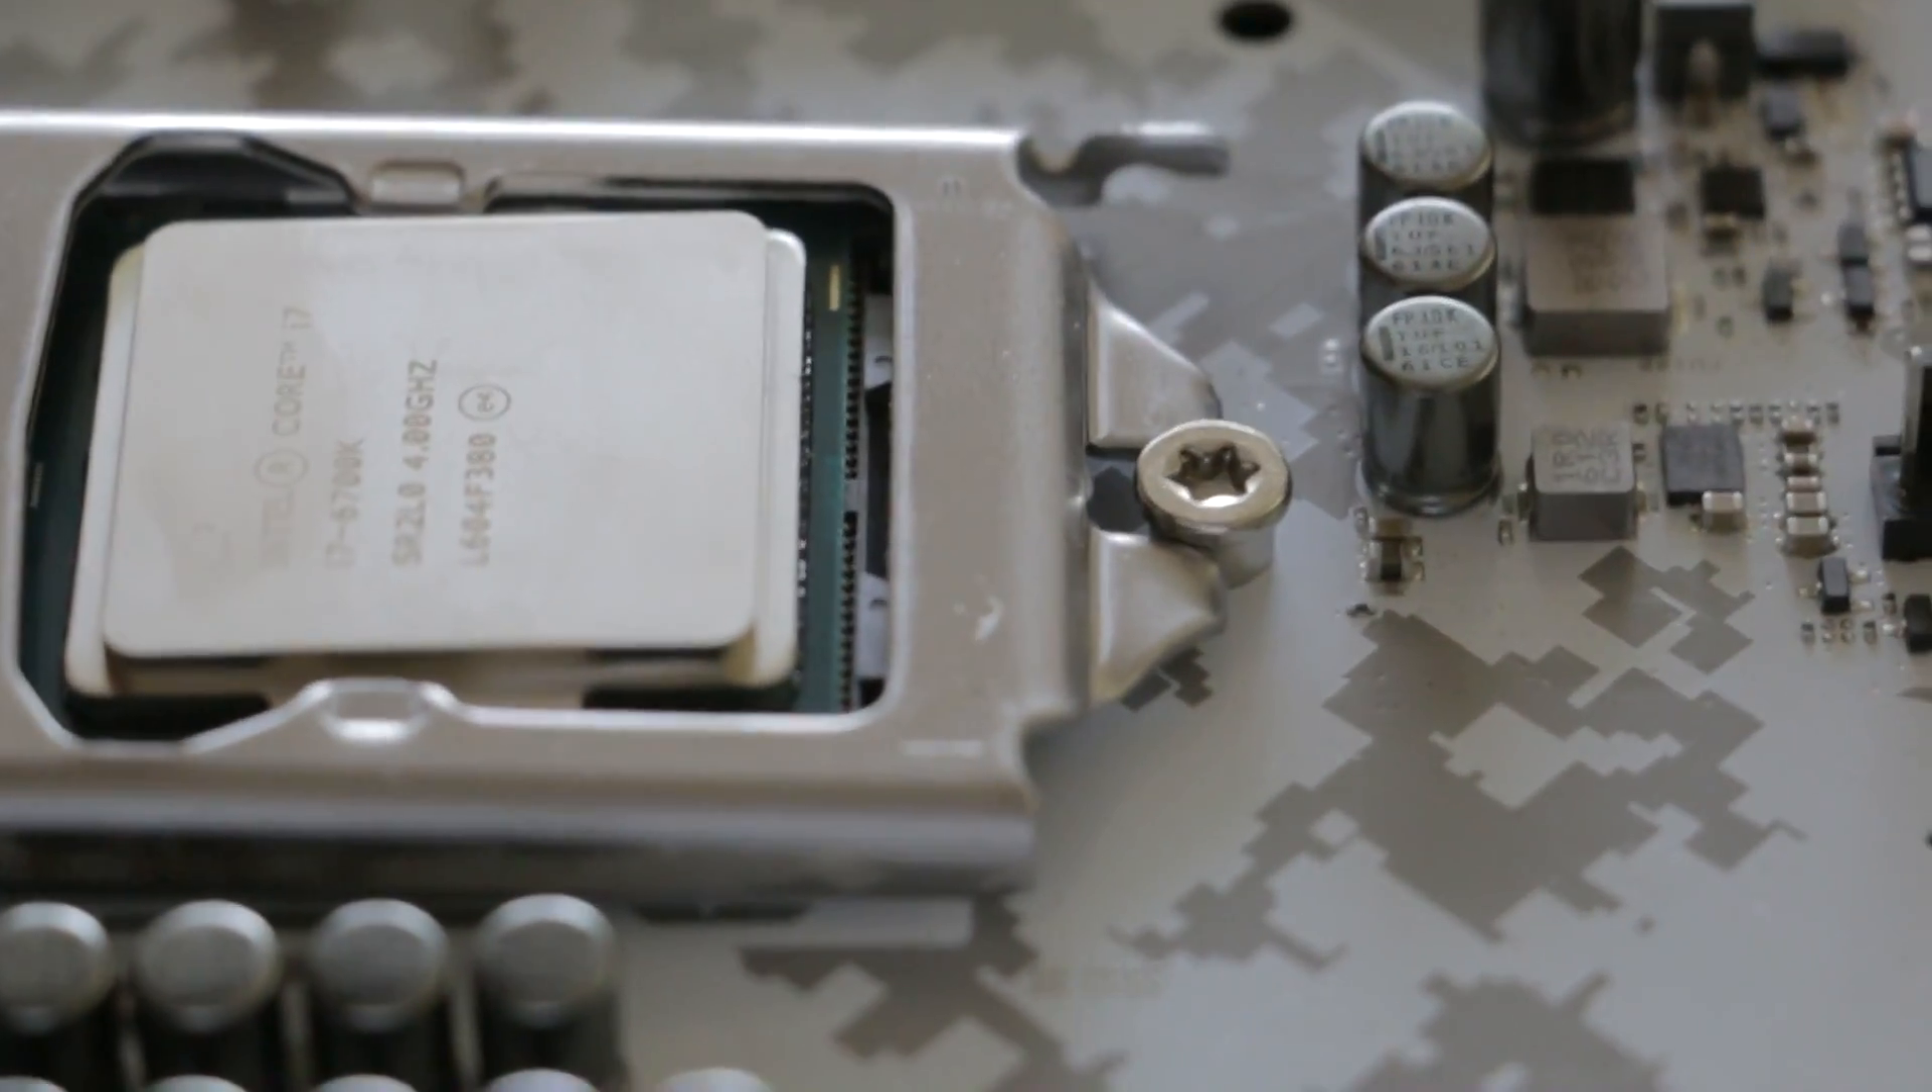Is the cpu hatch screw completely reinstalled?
Yes.